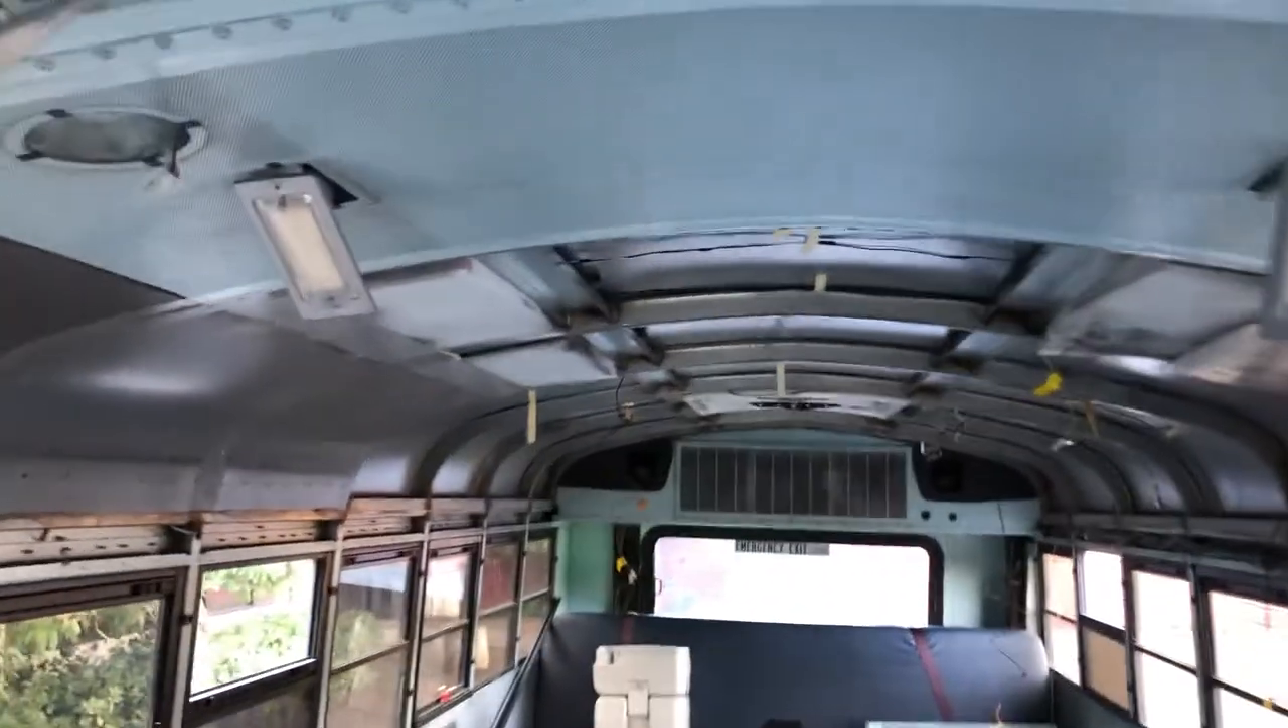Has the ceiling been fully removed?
No.